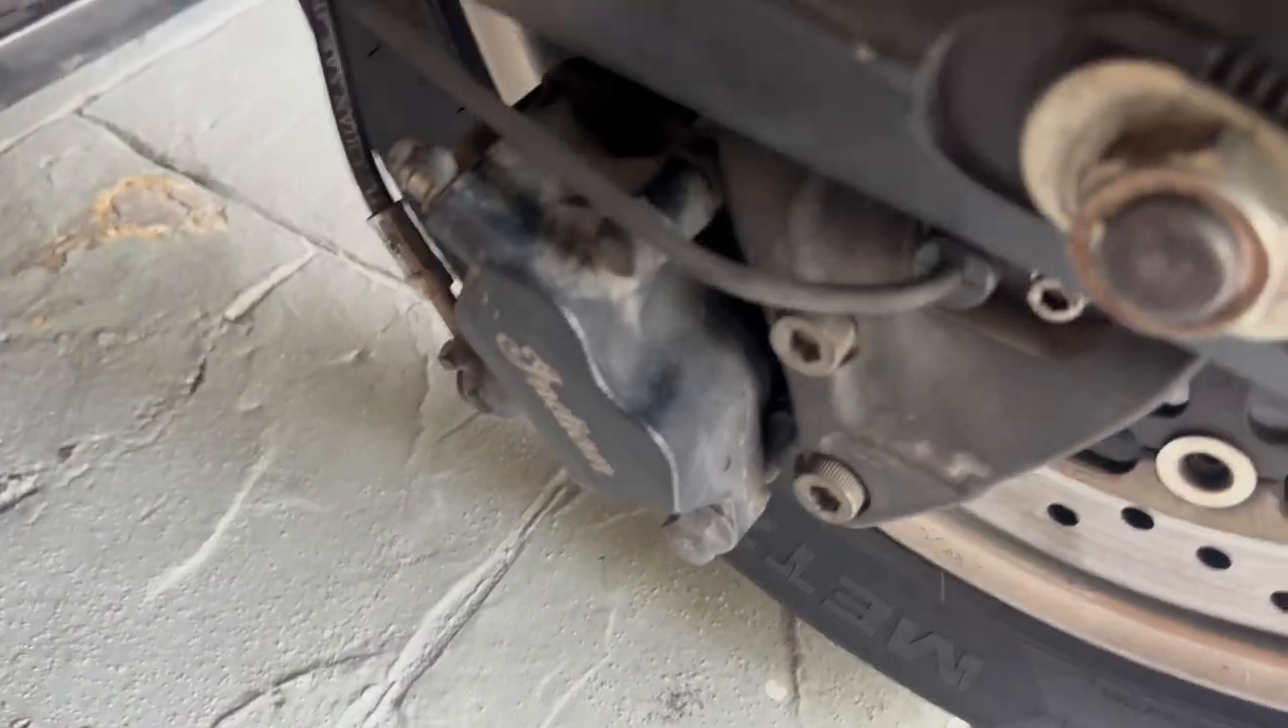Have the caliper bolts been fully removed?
No.